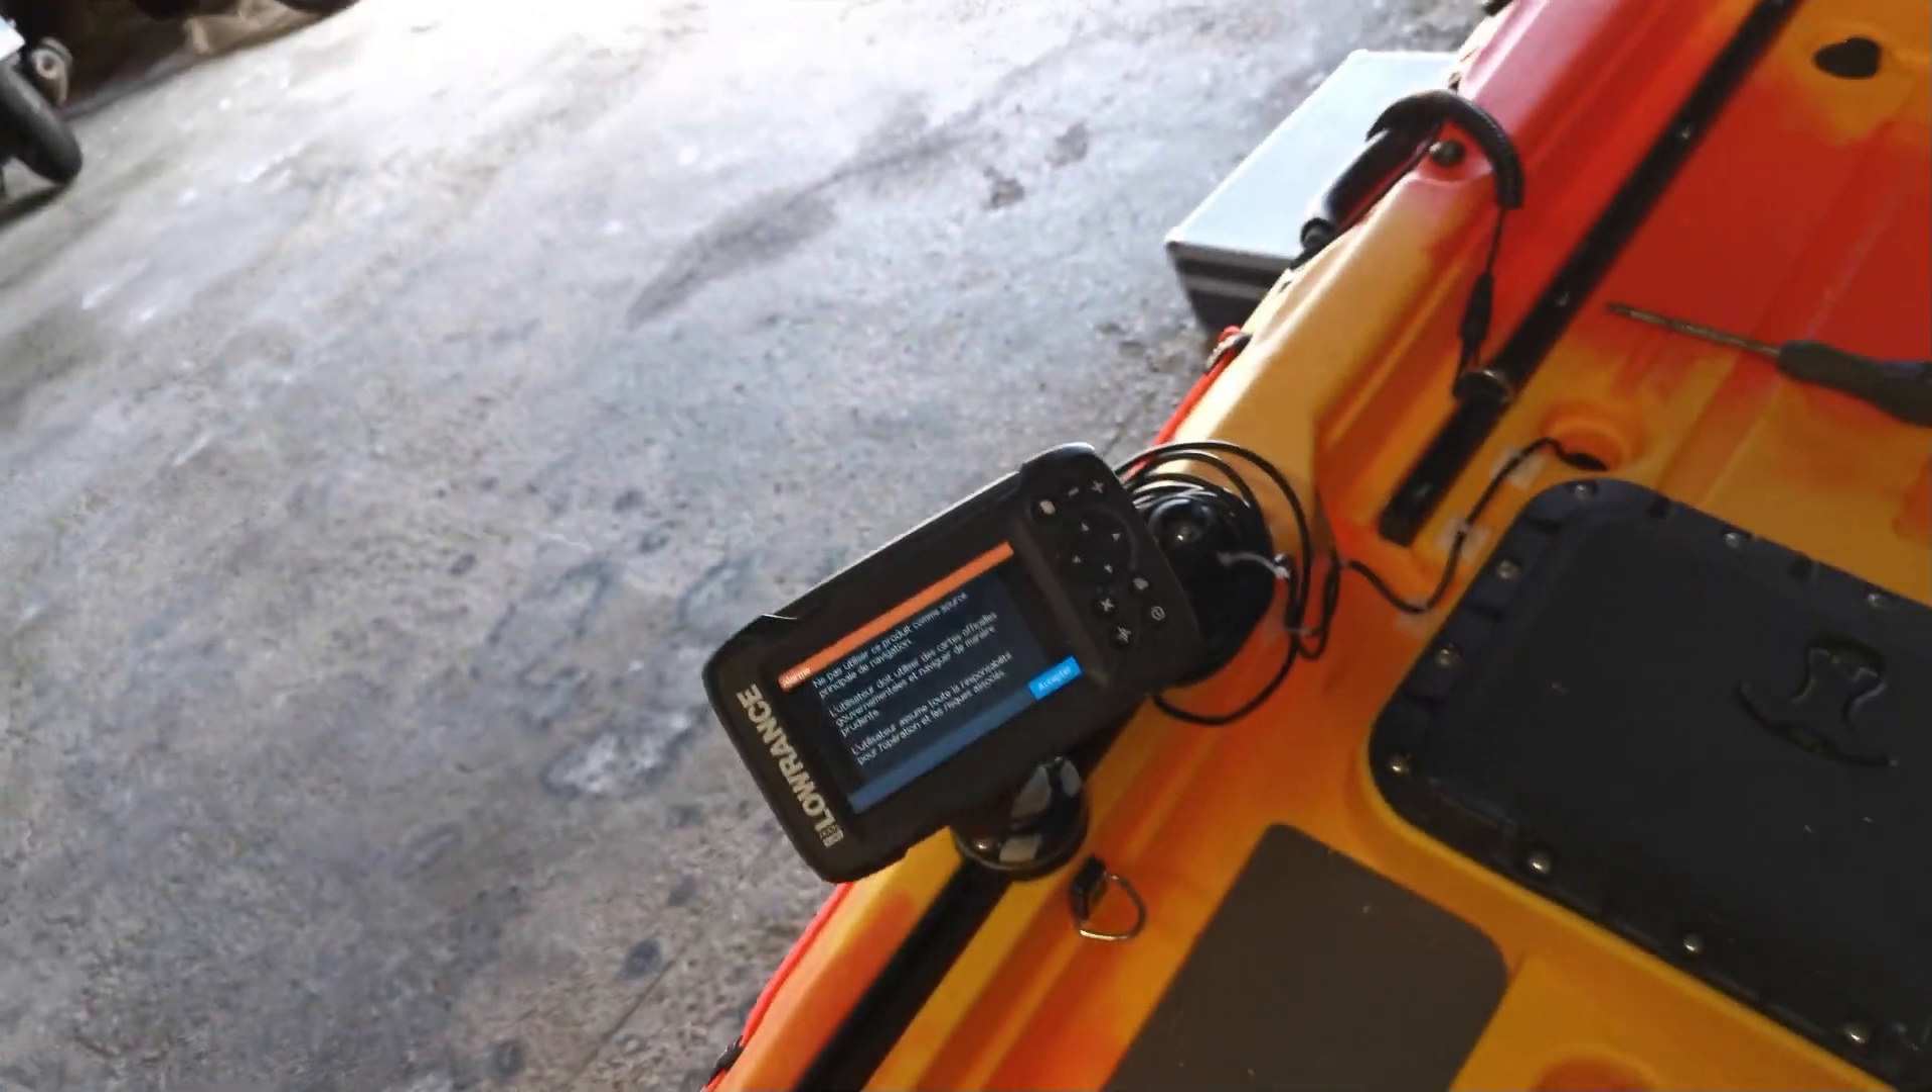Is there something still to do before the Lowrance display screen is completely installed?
No.